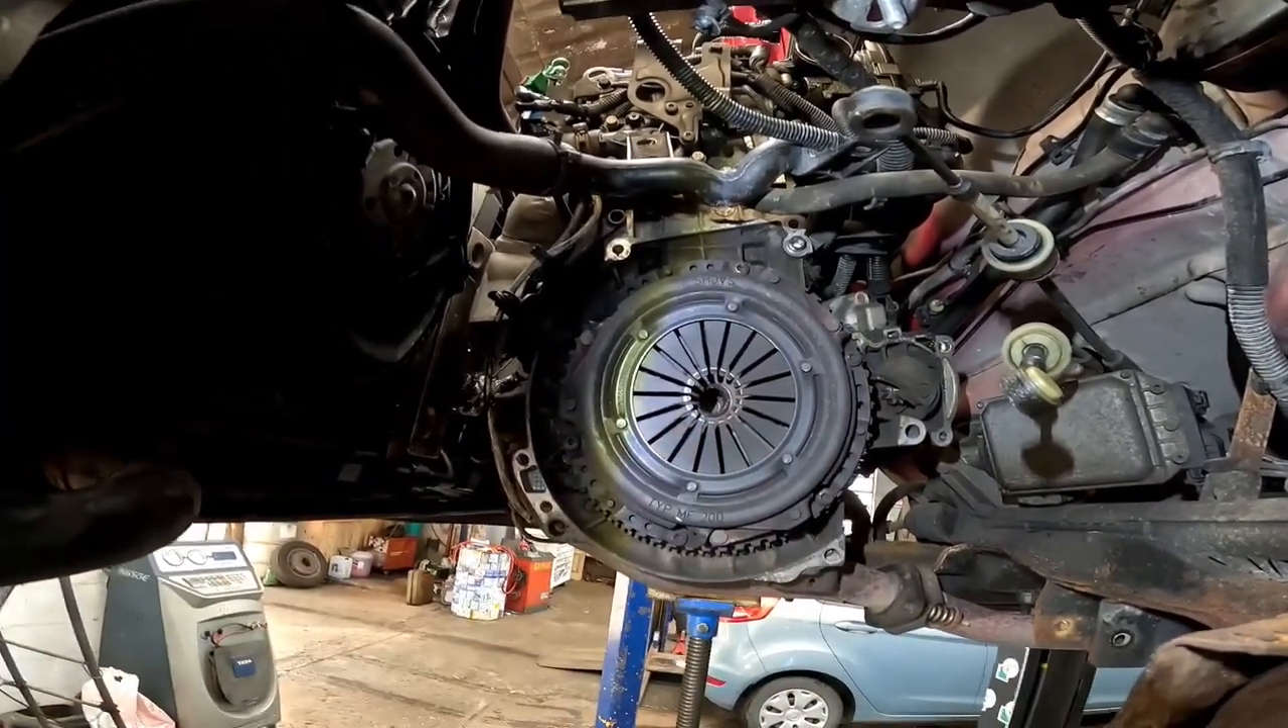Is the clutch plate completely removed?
No.